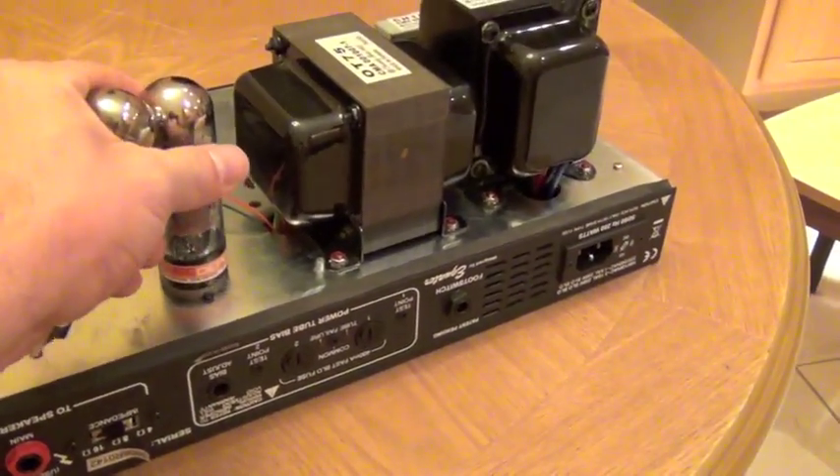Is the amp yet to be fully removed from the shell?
No.